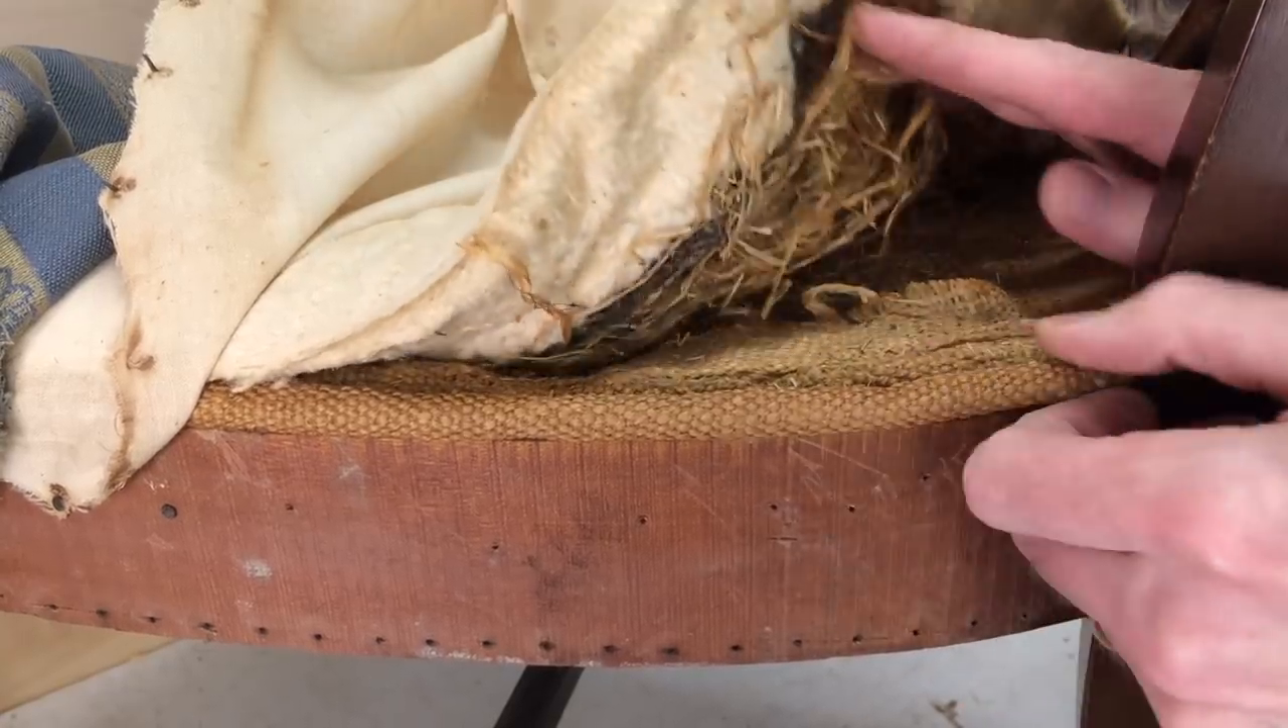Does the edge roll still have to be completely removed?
Yes.